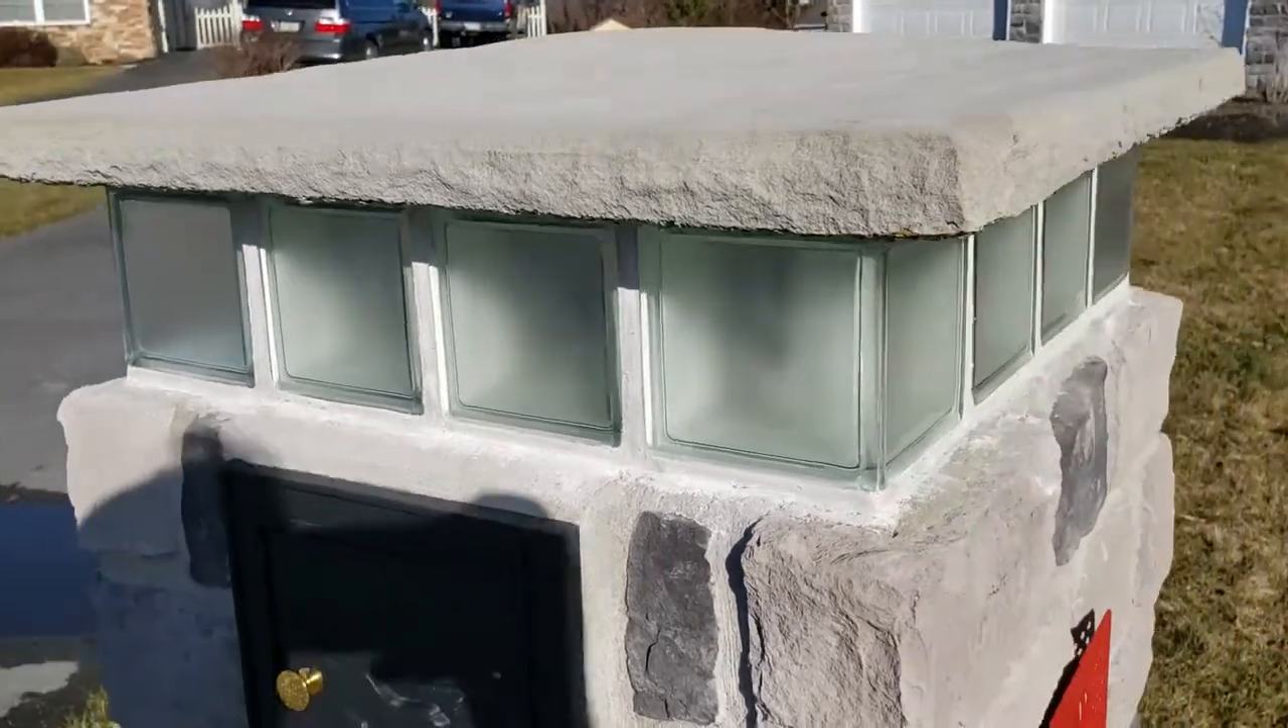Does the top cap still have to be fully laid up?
No.